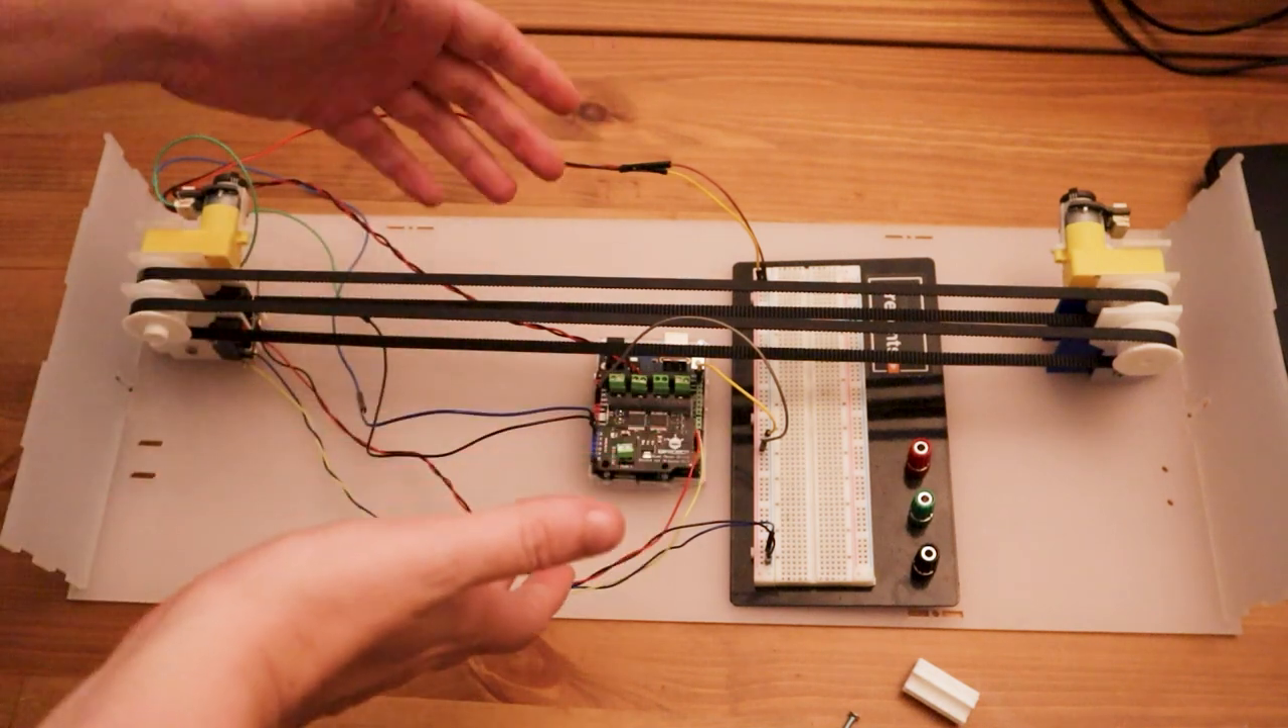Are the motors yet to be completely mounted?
No.